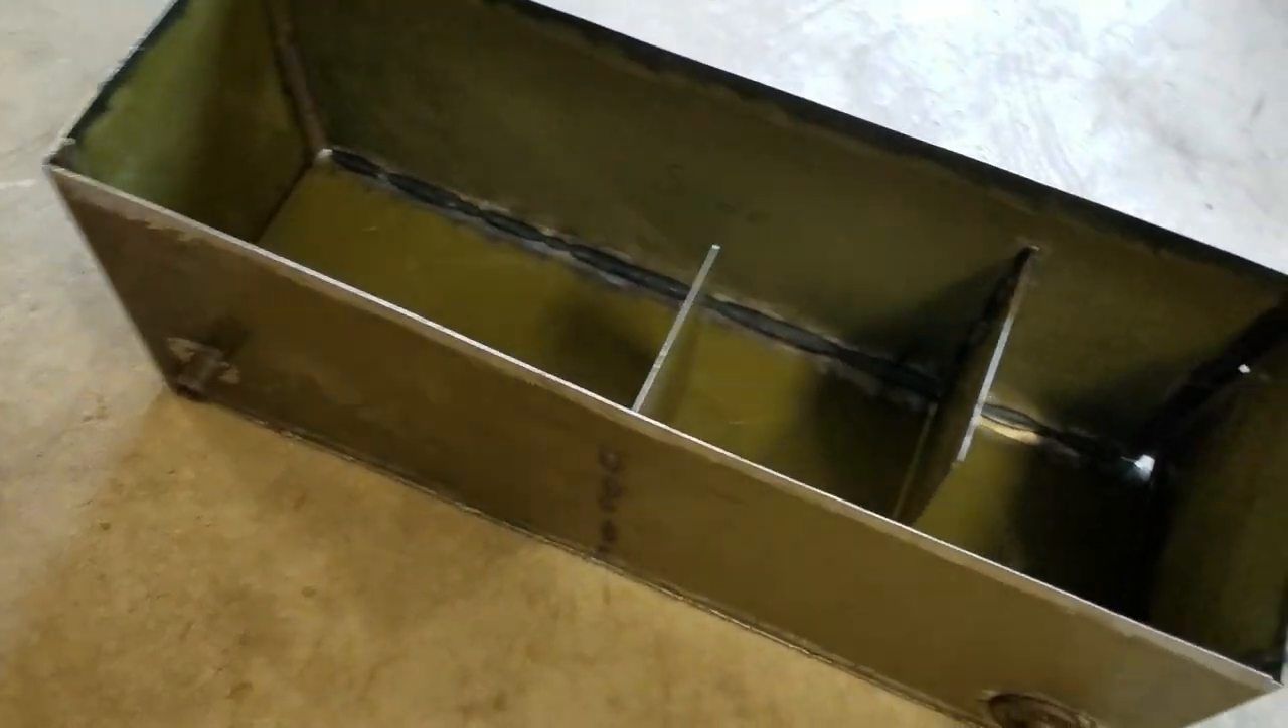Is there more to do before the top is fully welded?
Yes.